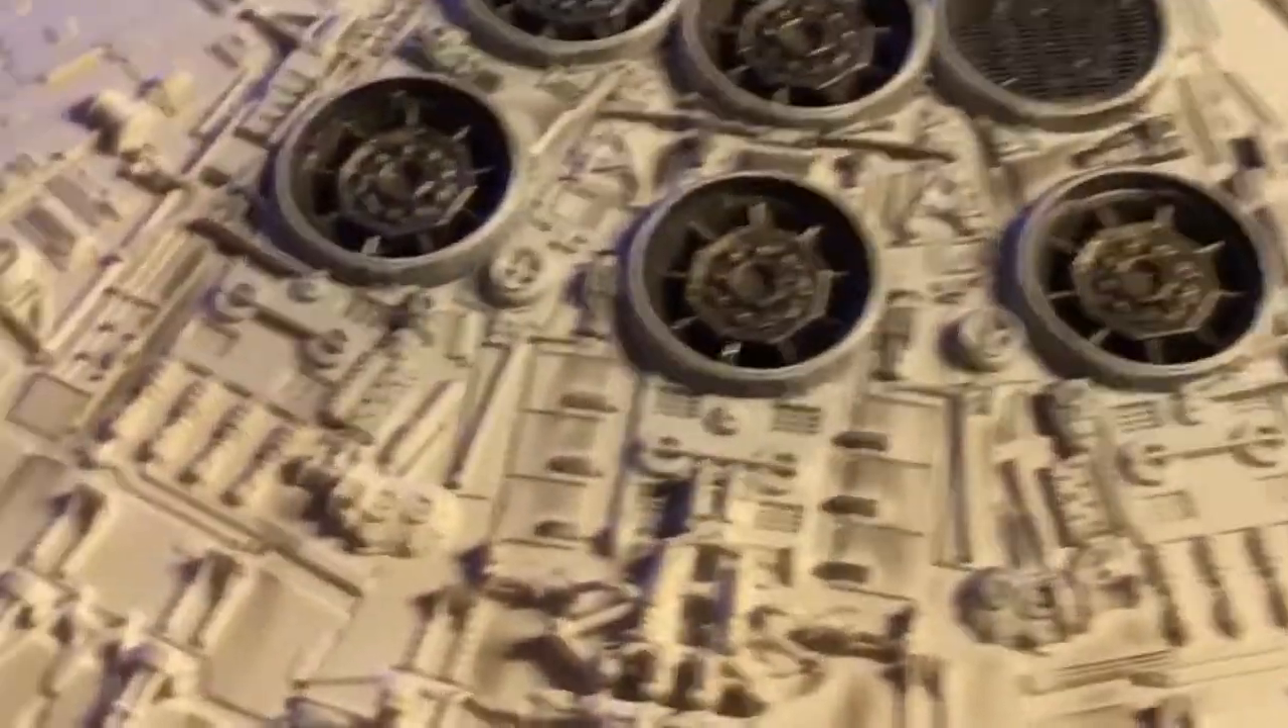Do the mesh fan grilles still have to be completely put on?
Yes.